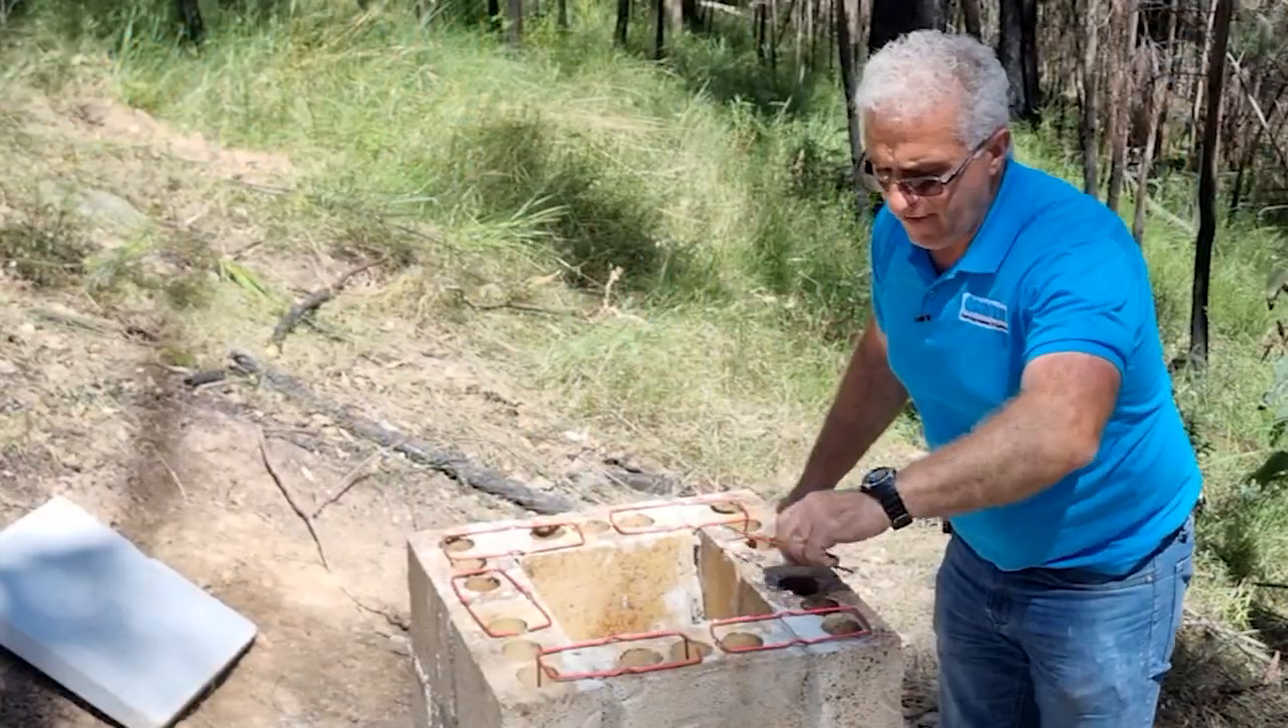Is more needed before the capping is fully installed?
Yes.